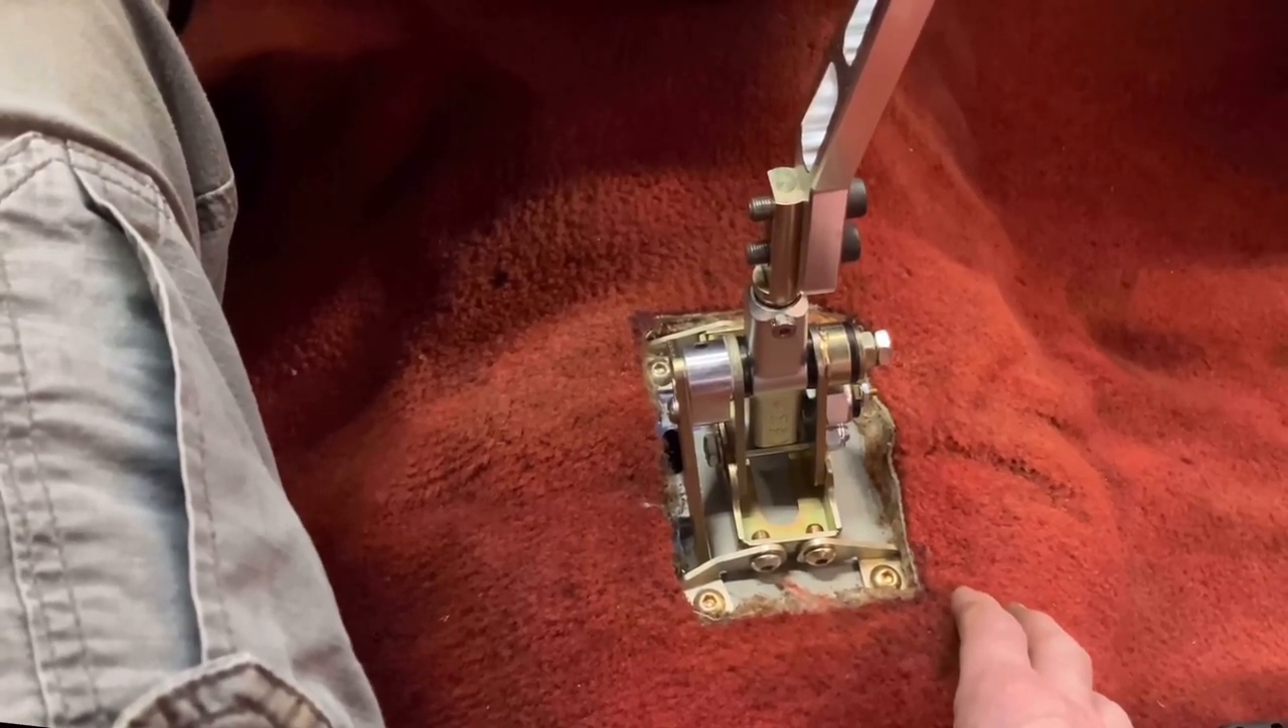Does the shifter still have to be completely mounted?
No.